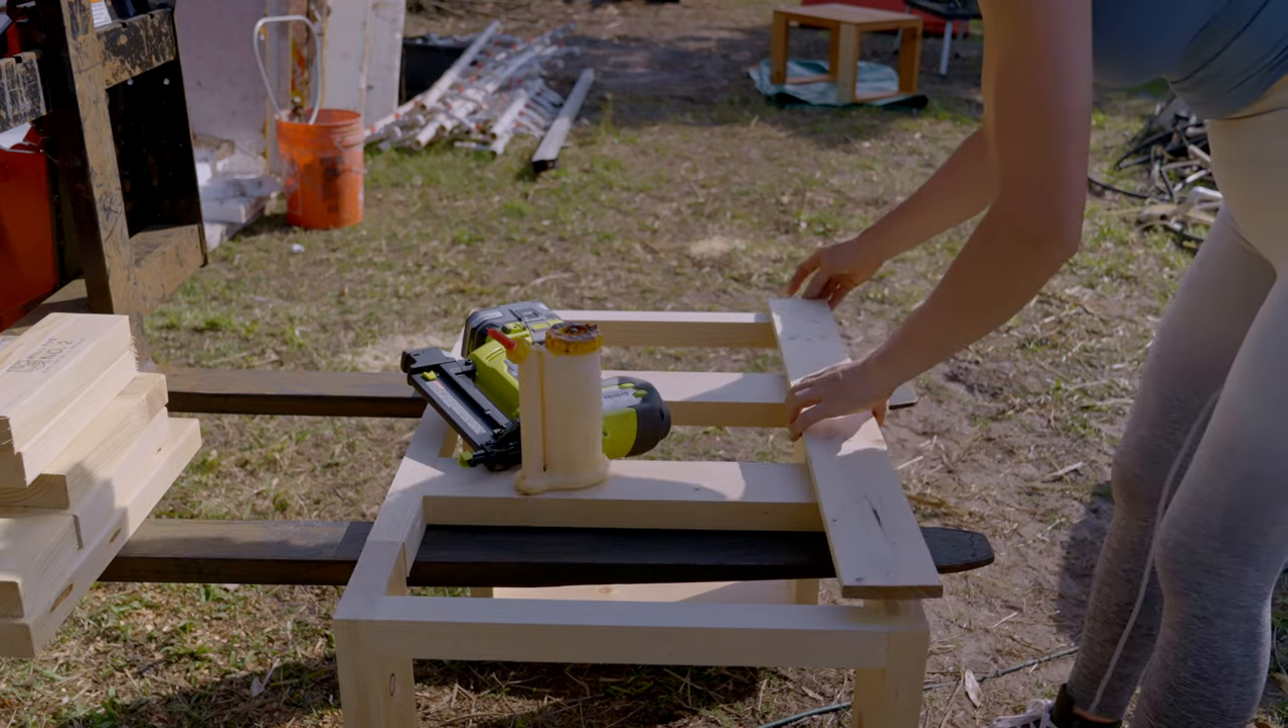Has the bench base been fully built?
Yes.